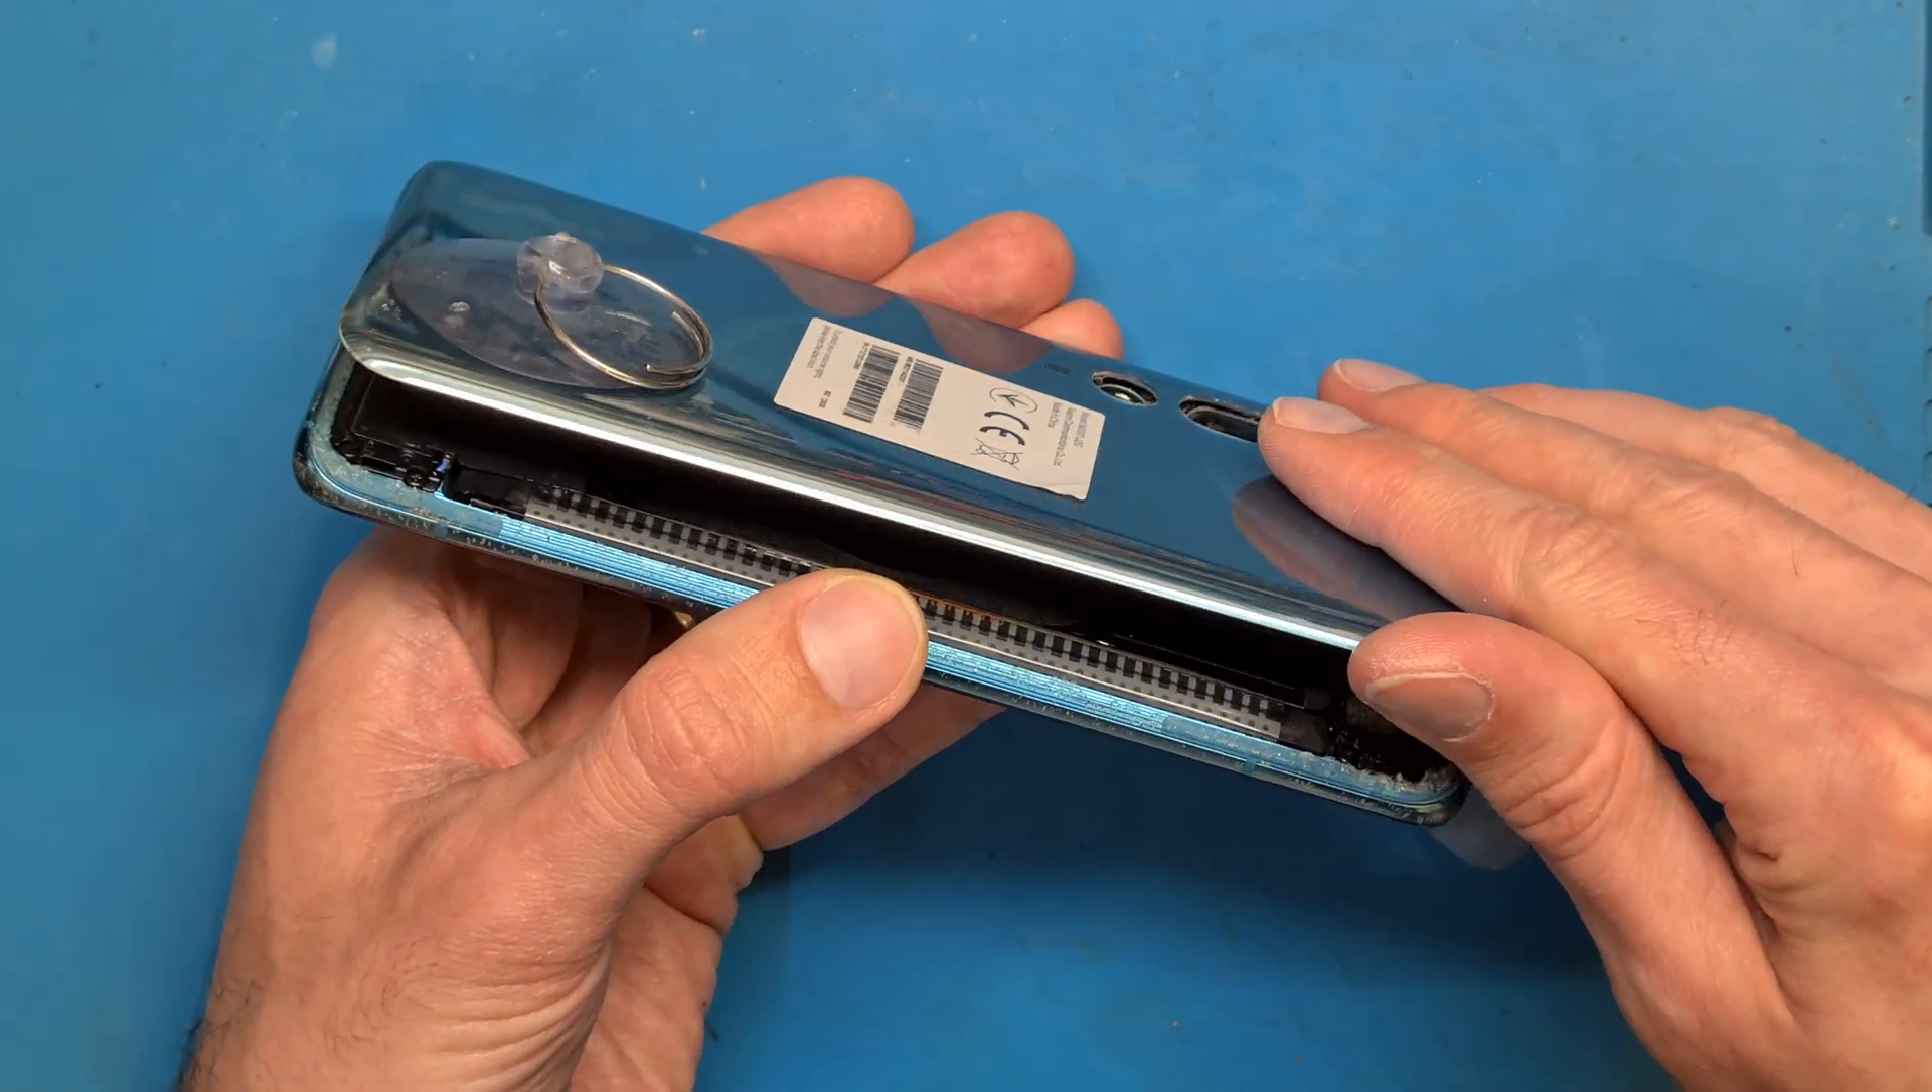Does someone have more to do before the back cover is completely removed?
Yes.